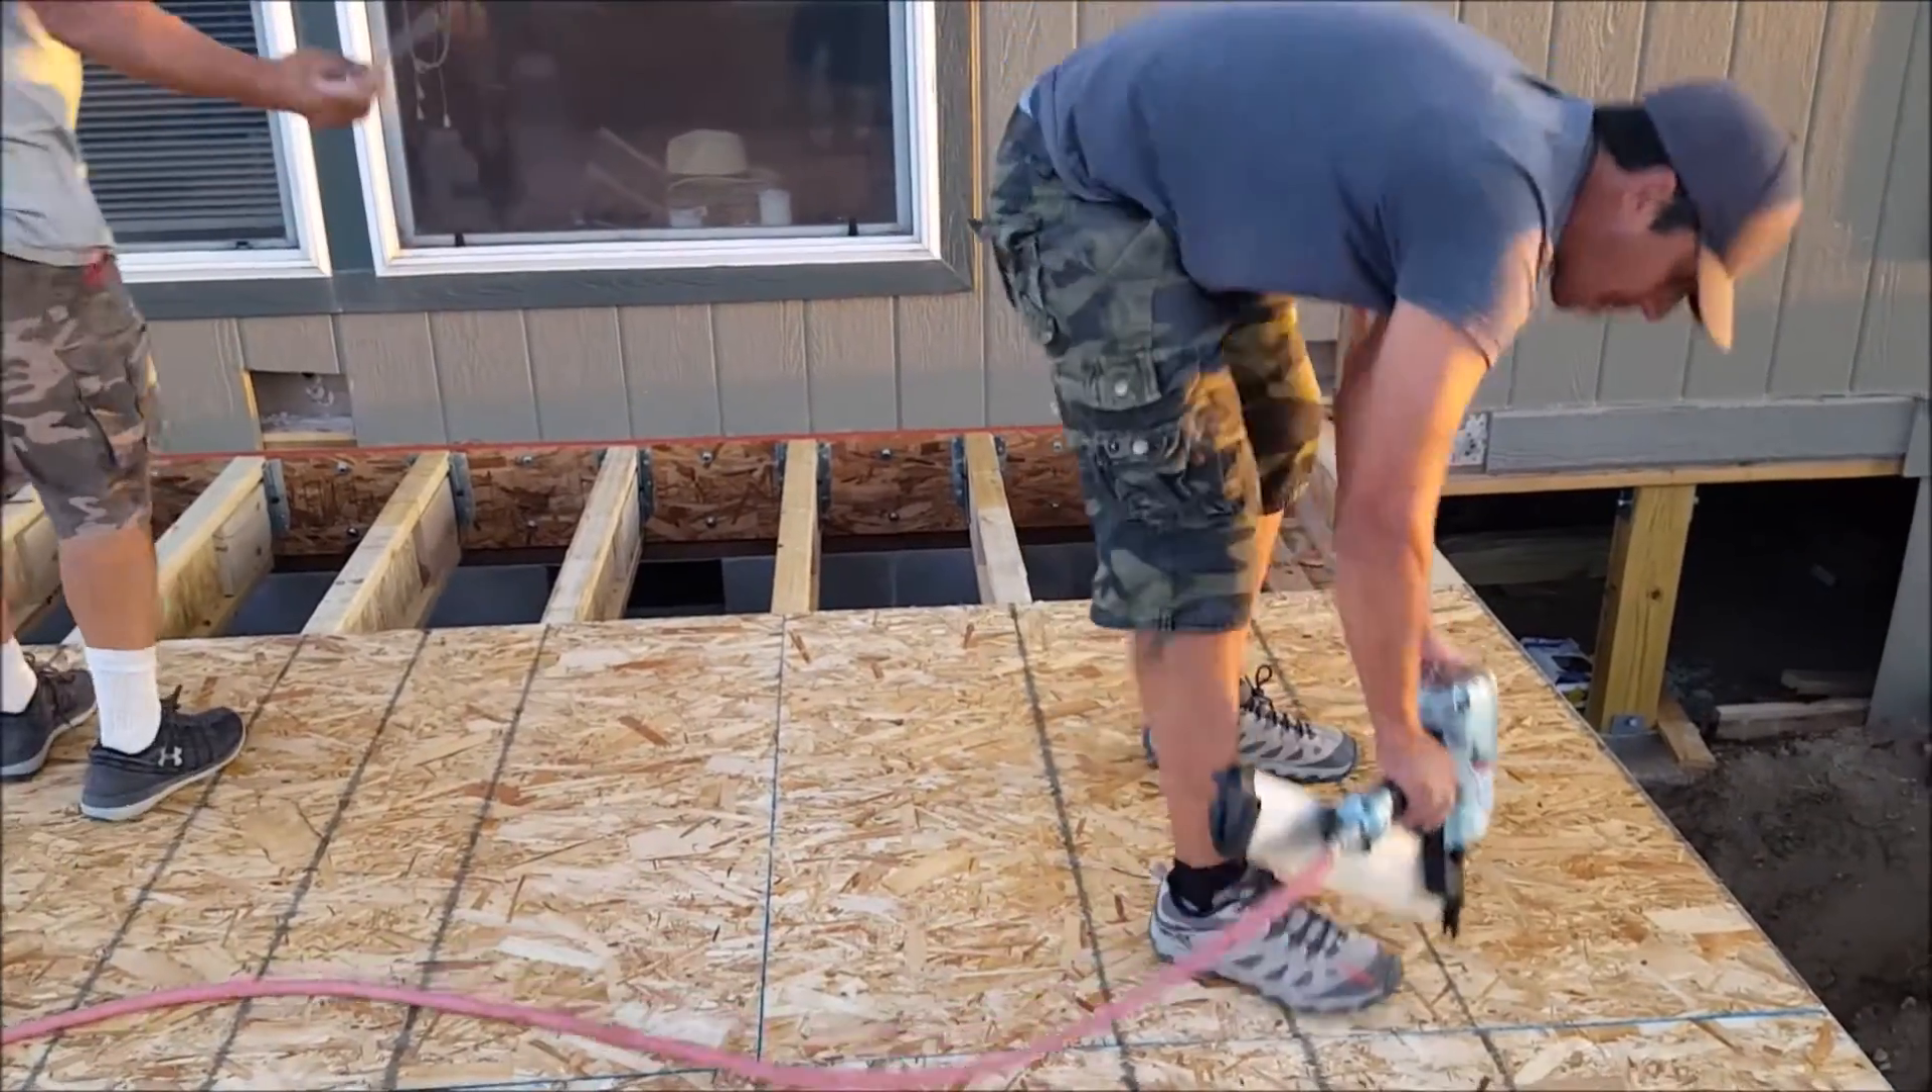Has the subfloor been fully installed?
No.